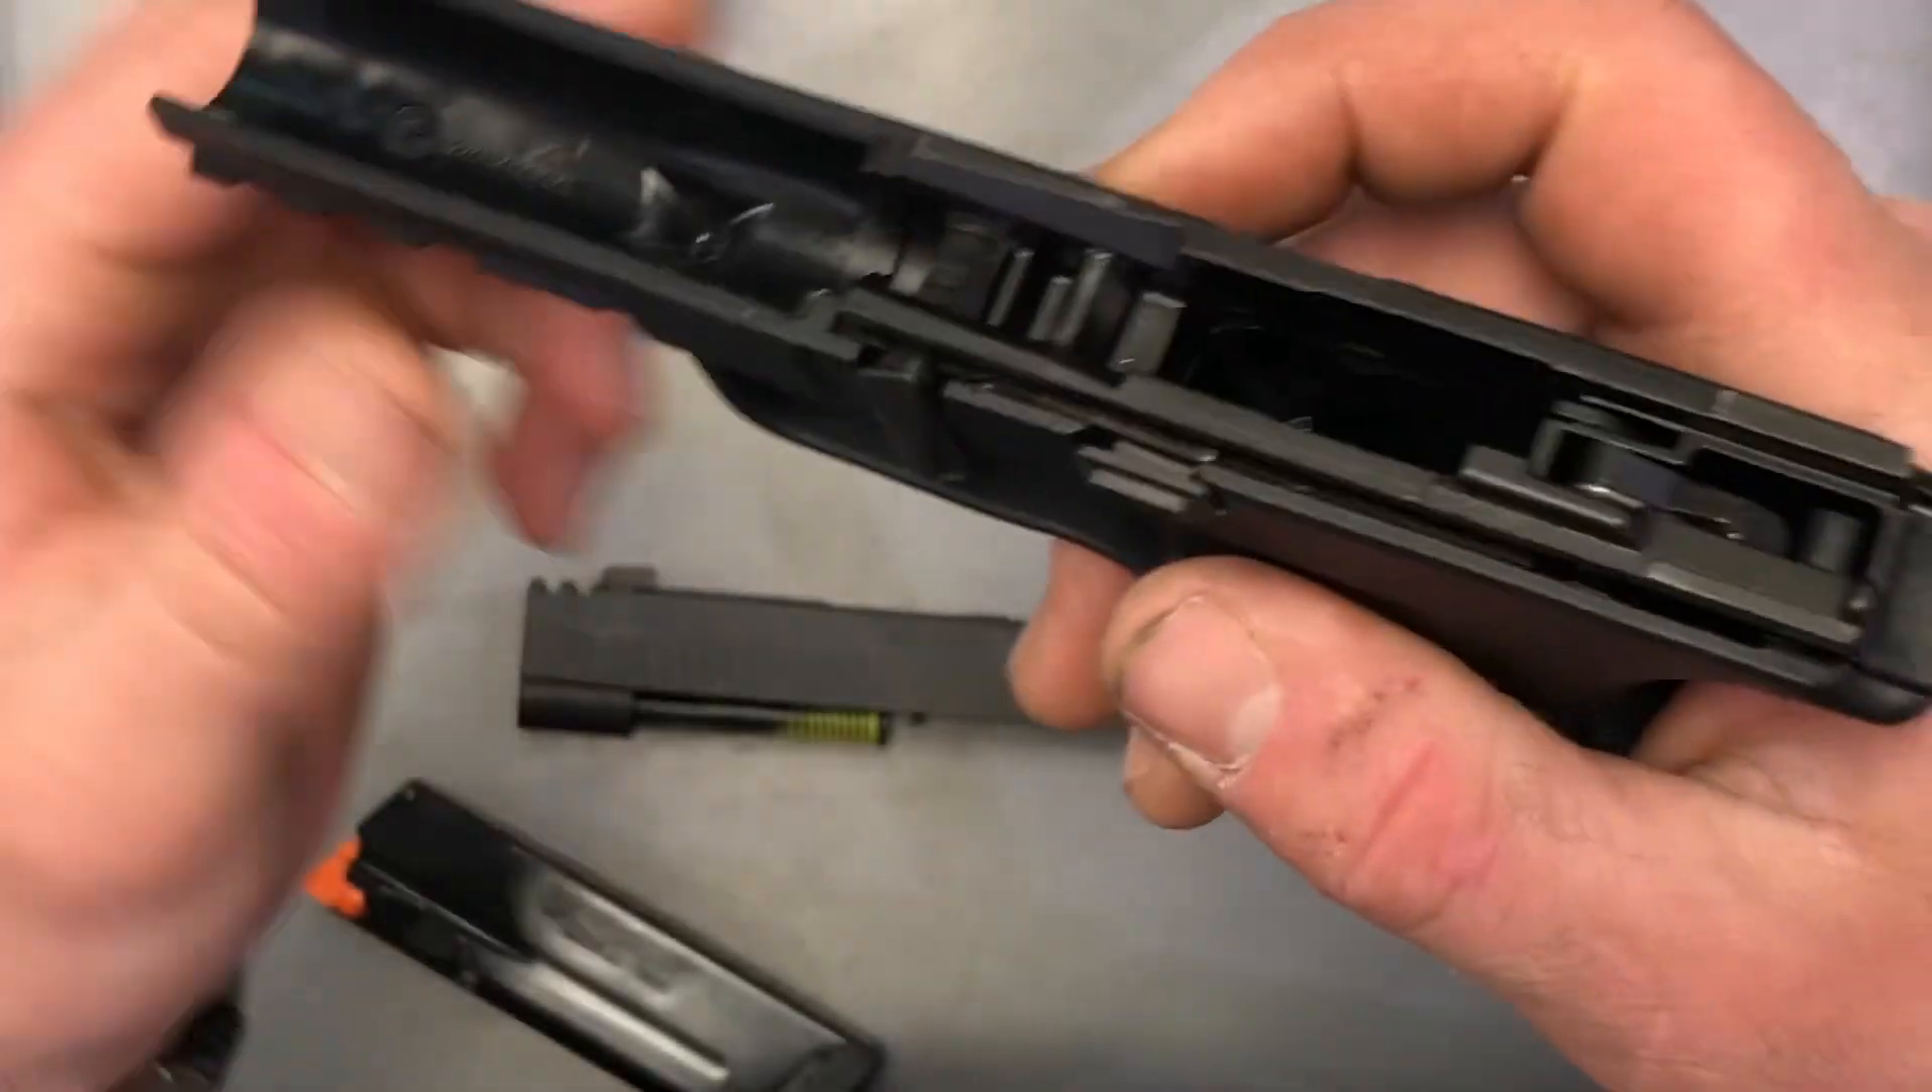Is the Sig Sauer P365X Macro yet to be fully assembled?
Yes.